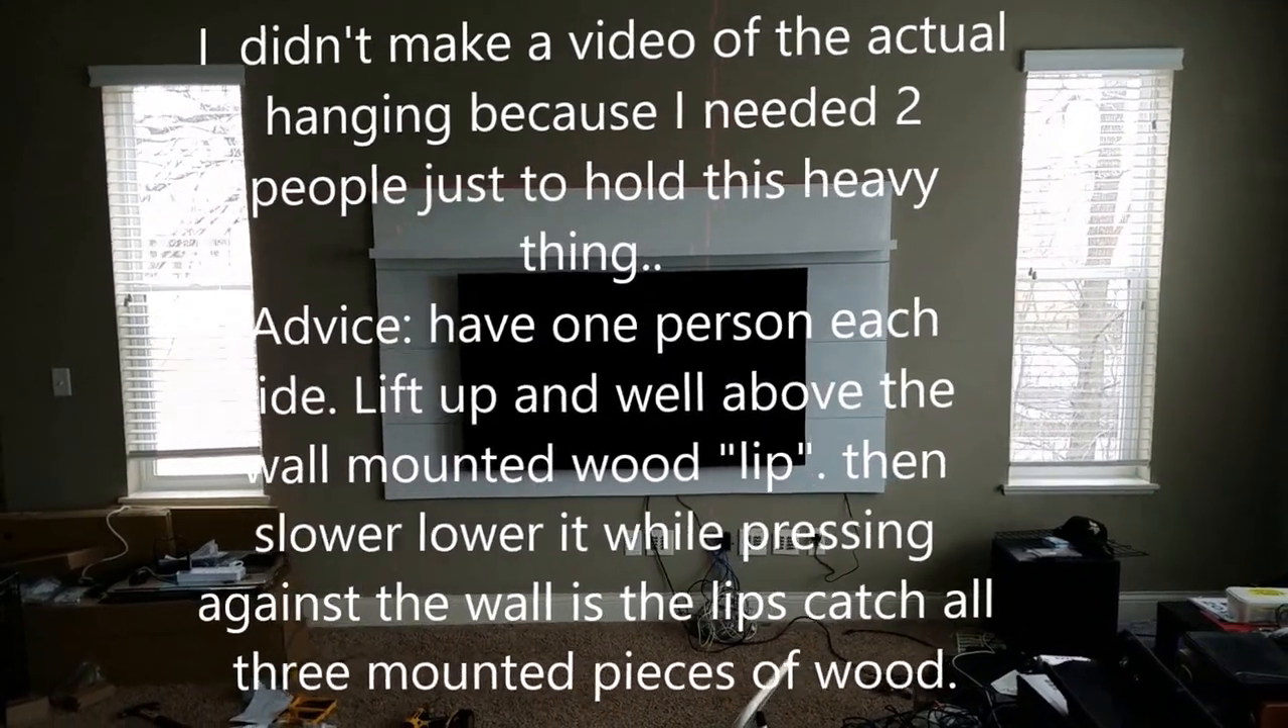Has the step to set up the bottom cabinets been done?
No.